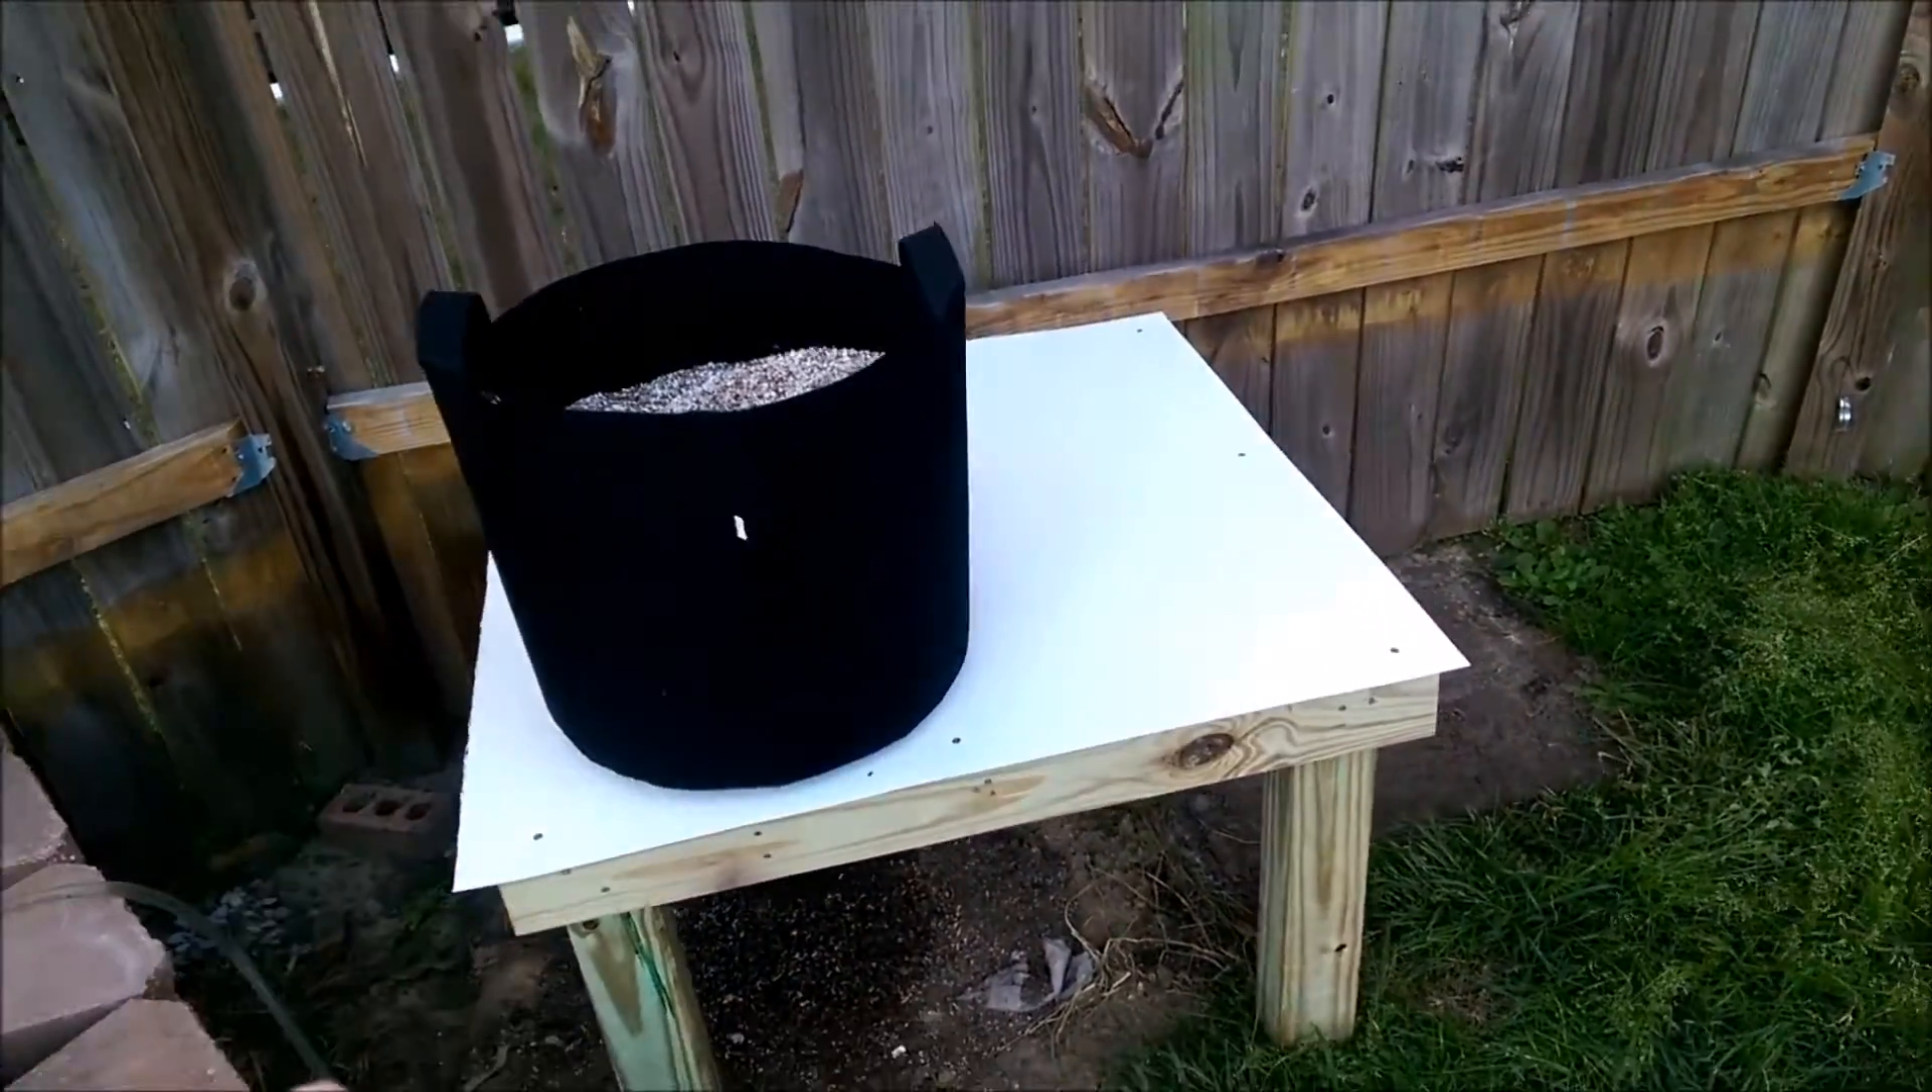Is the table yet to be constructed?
No.